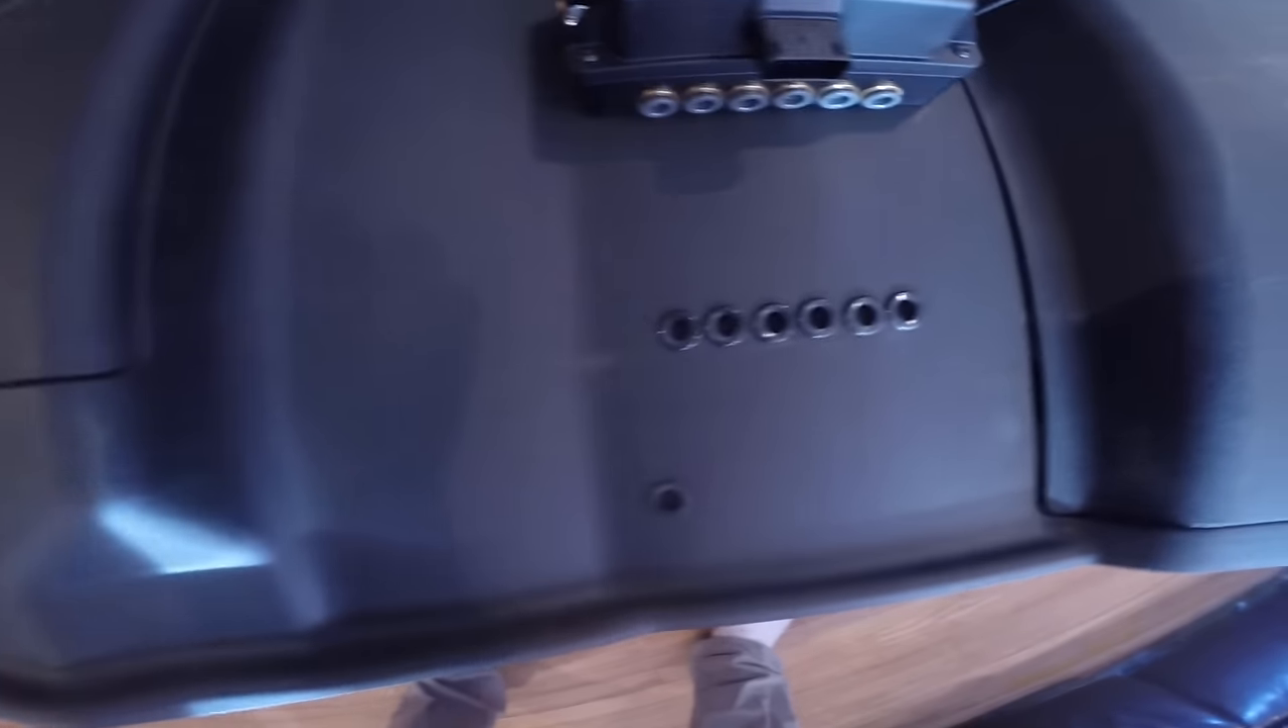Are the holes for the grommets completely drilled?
Yes.